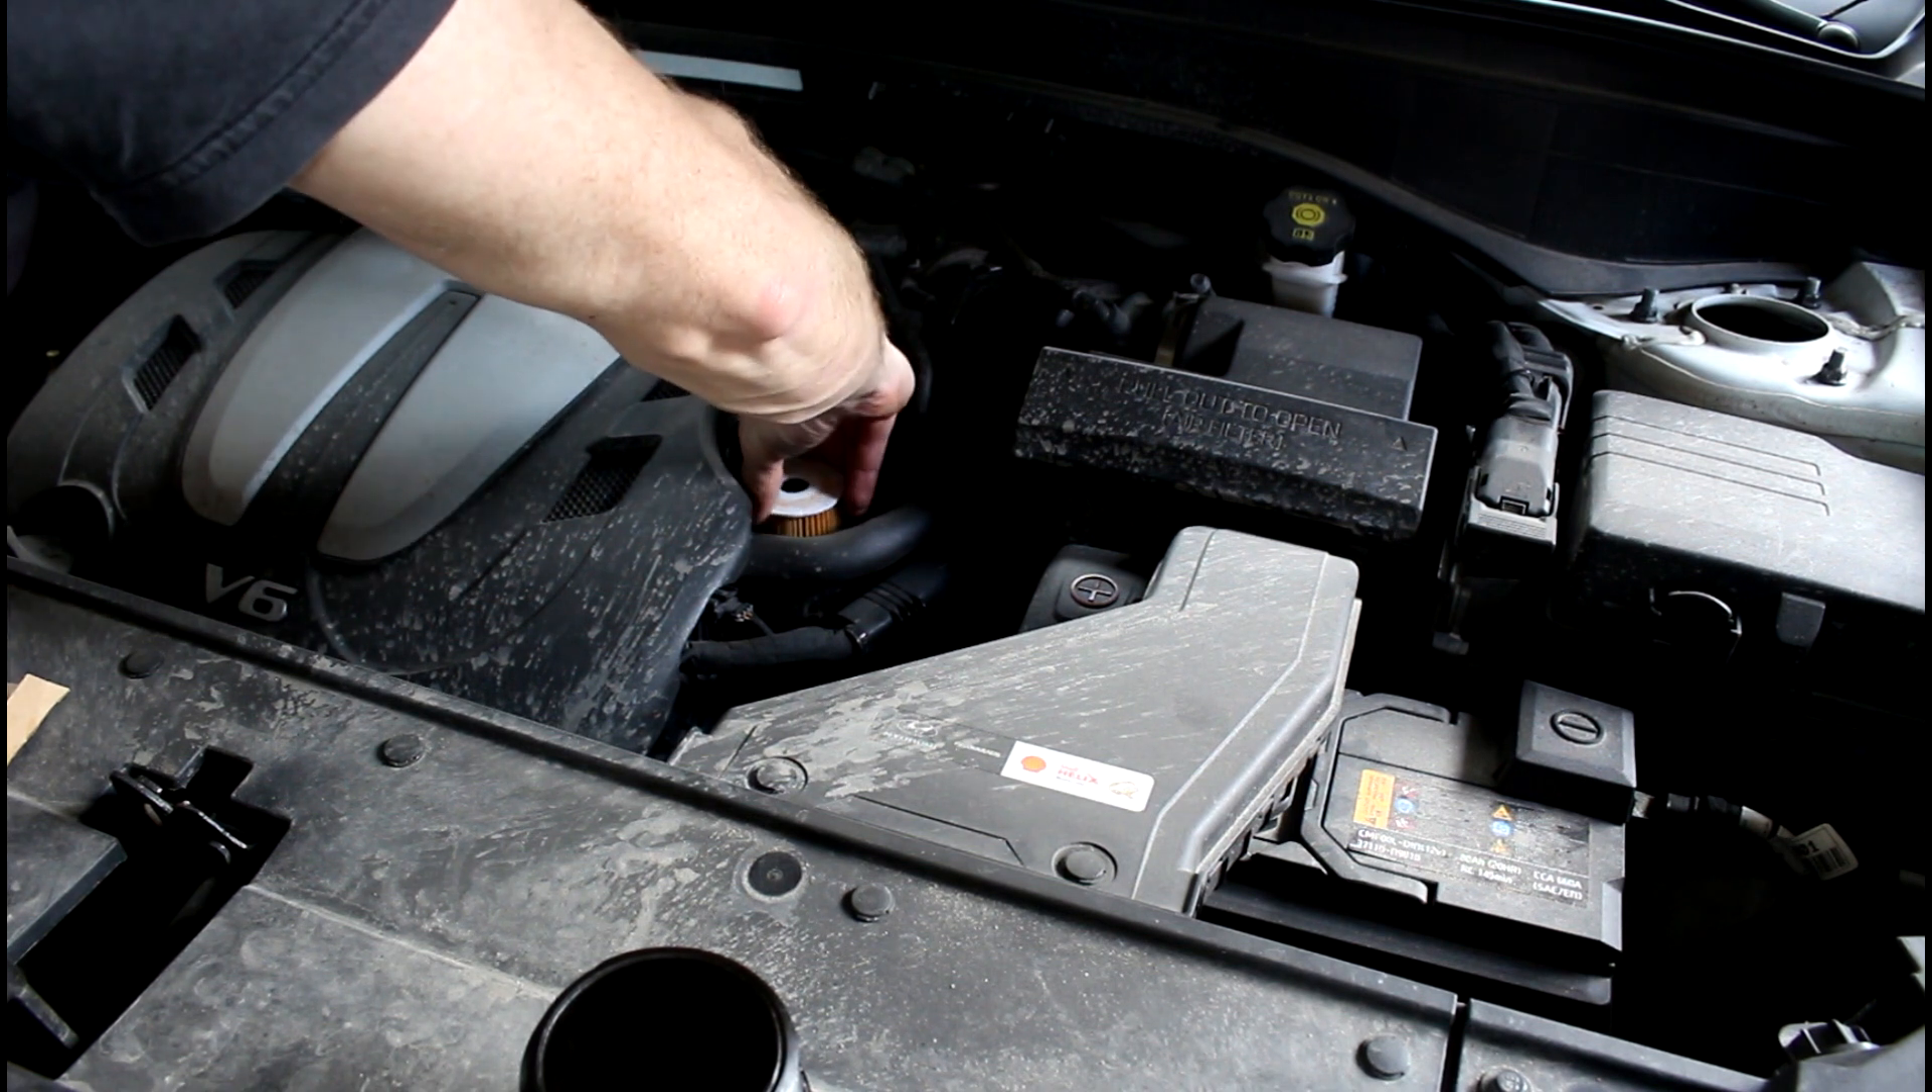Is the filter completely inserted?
No.